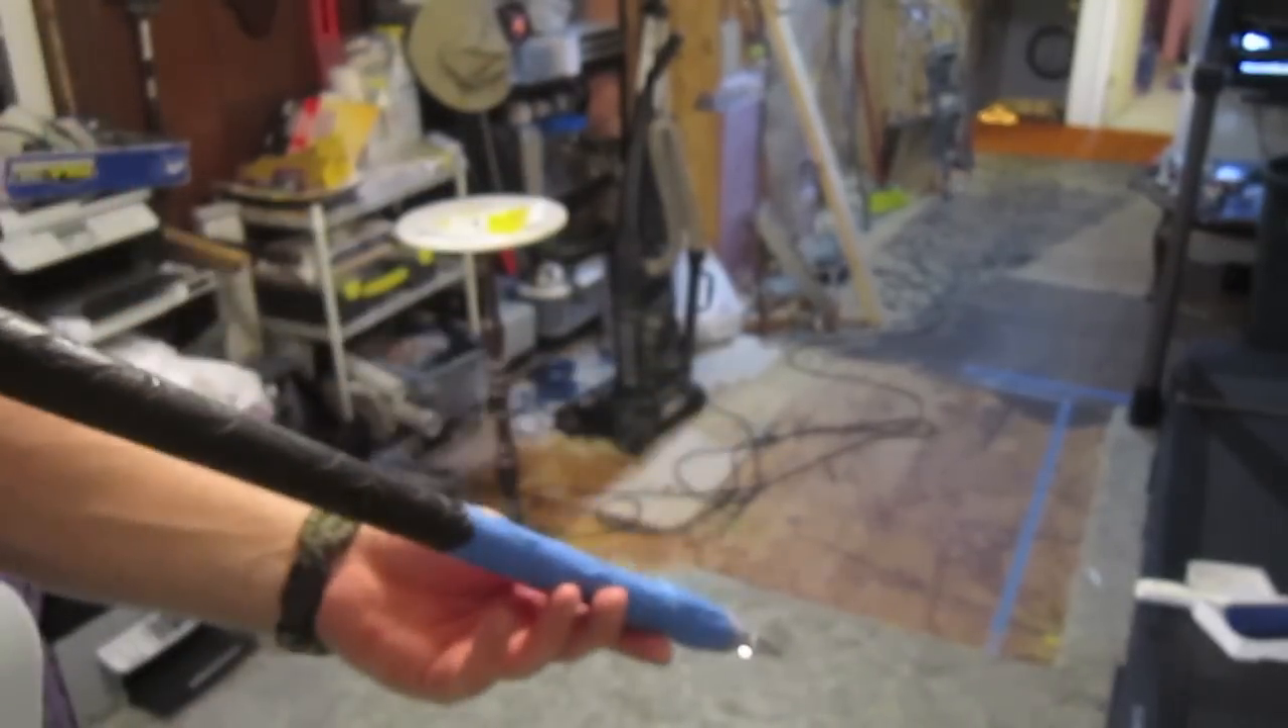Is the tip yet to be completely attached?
No.